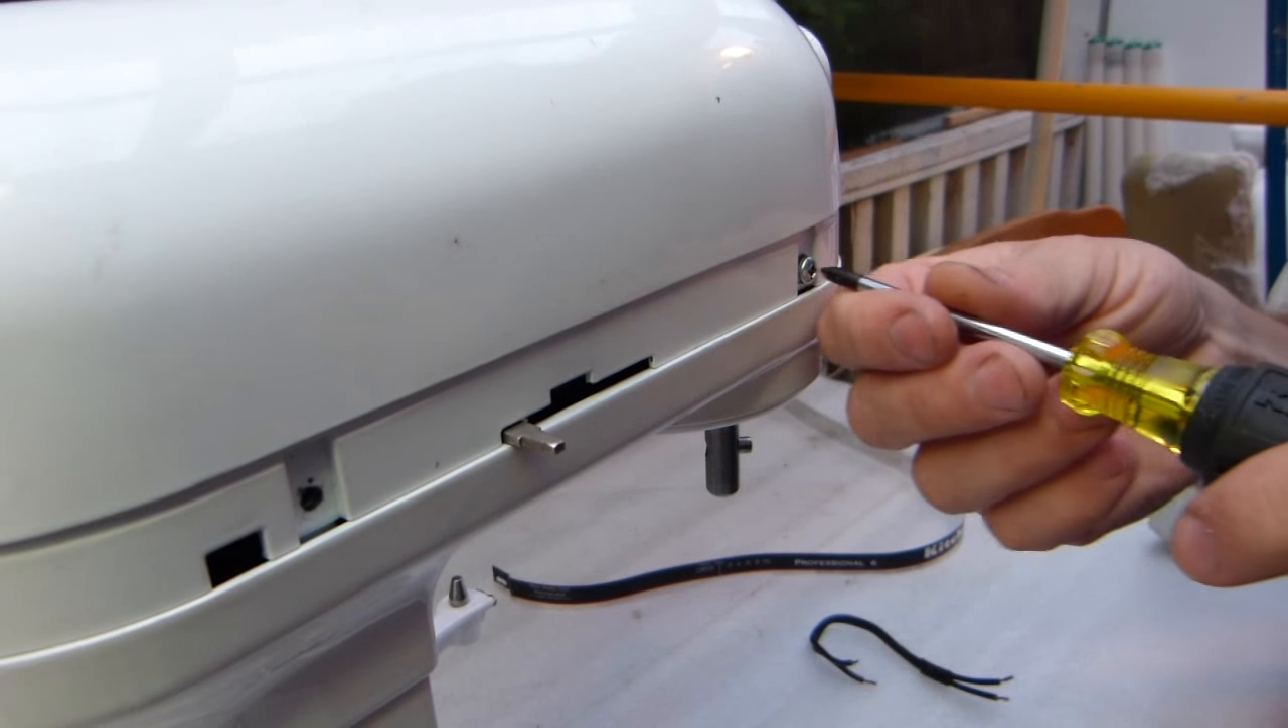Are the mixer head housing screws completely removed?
No.